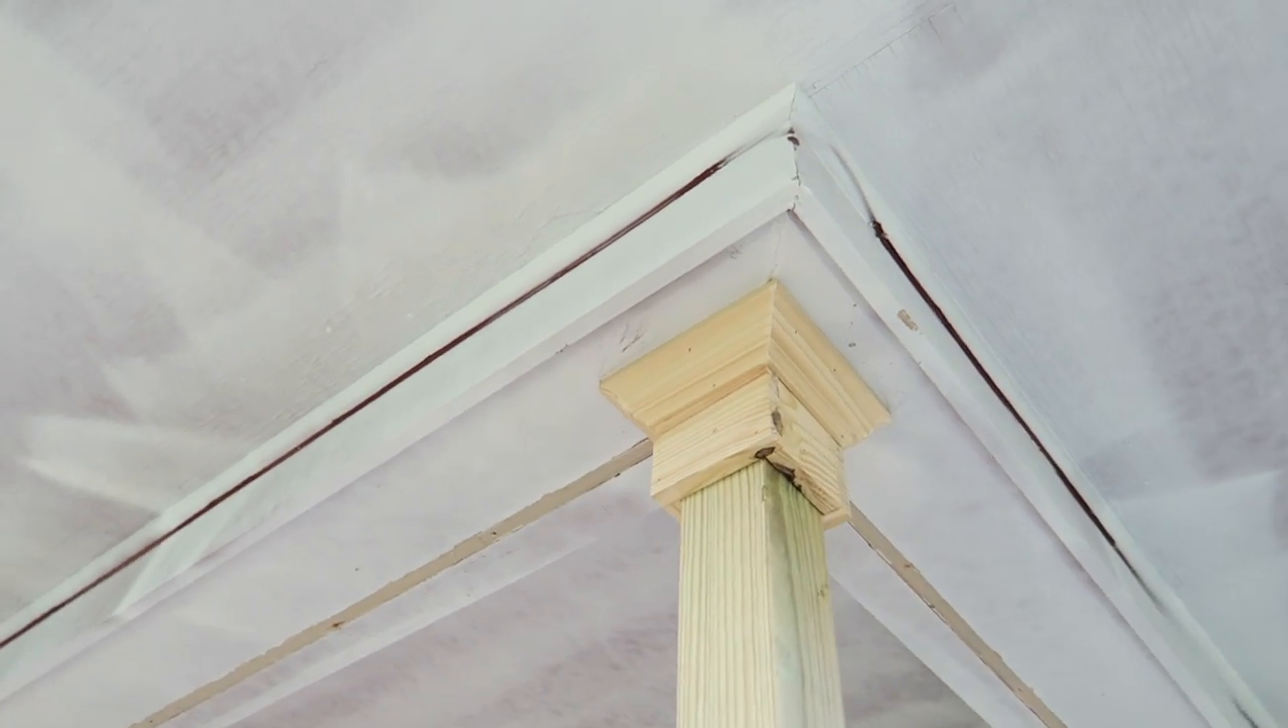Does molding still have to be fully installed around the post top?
No.